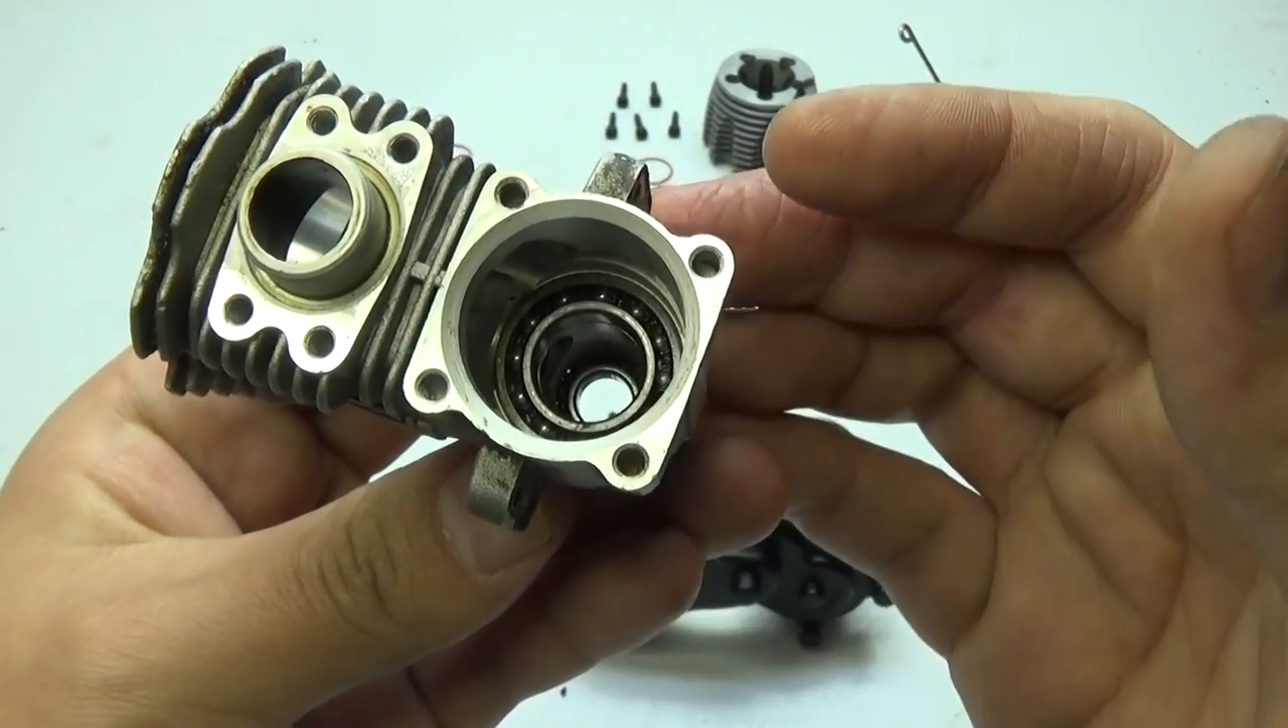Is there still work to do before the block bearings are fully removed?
Yes.